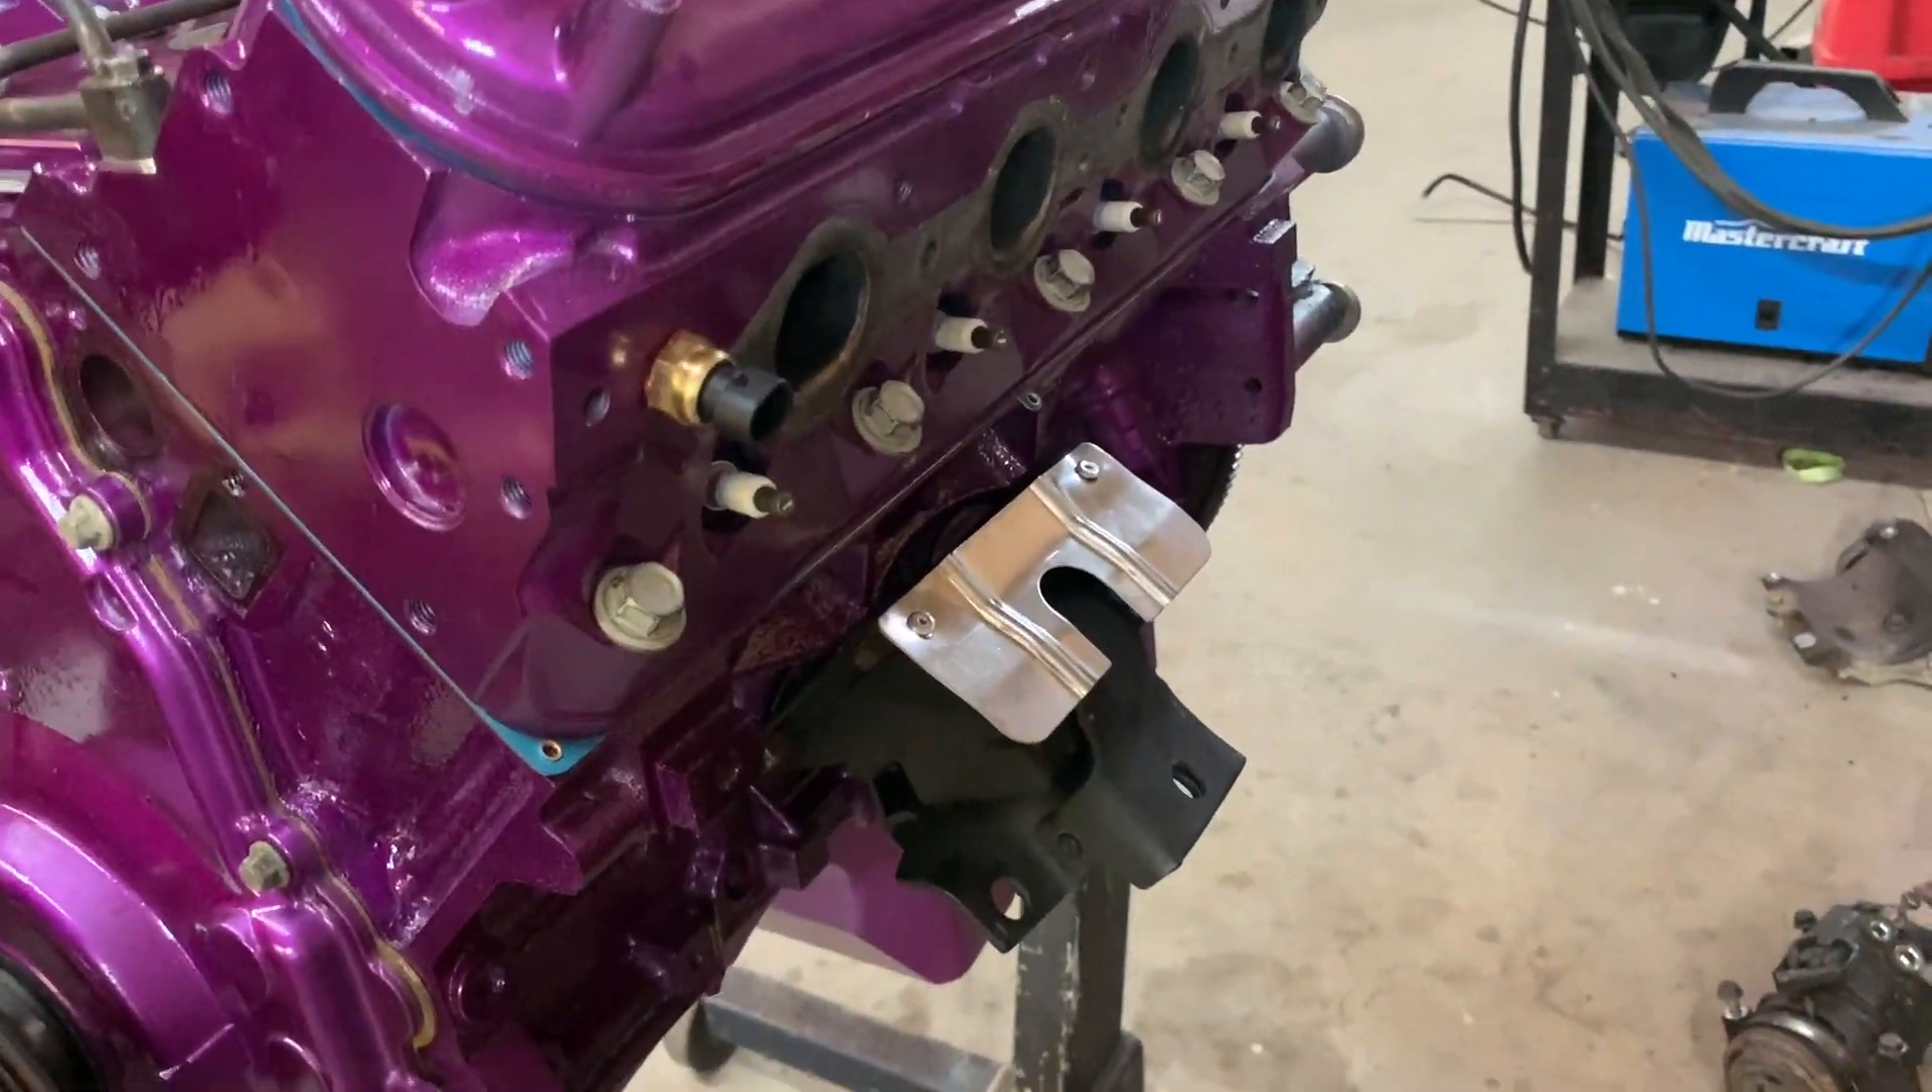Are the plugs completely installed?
Yes.